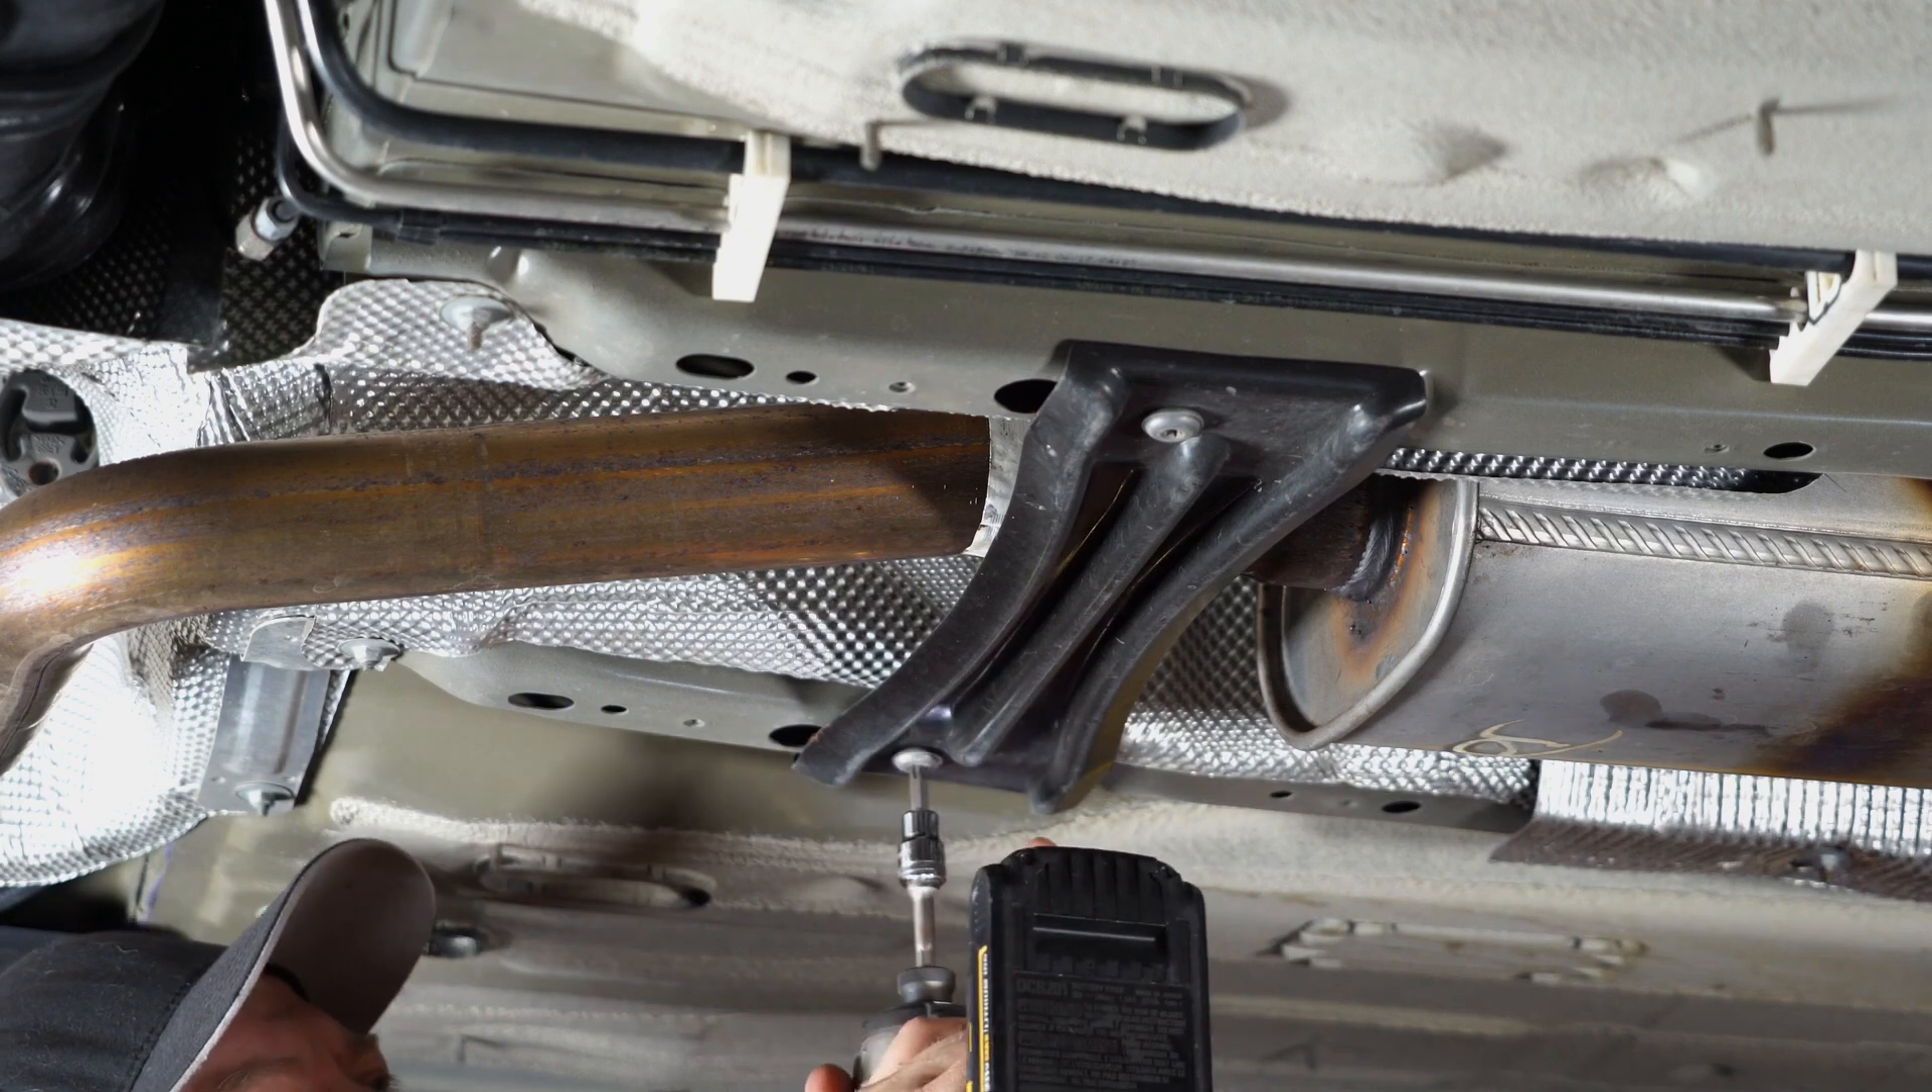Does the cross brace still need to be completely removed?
Yes.